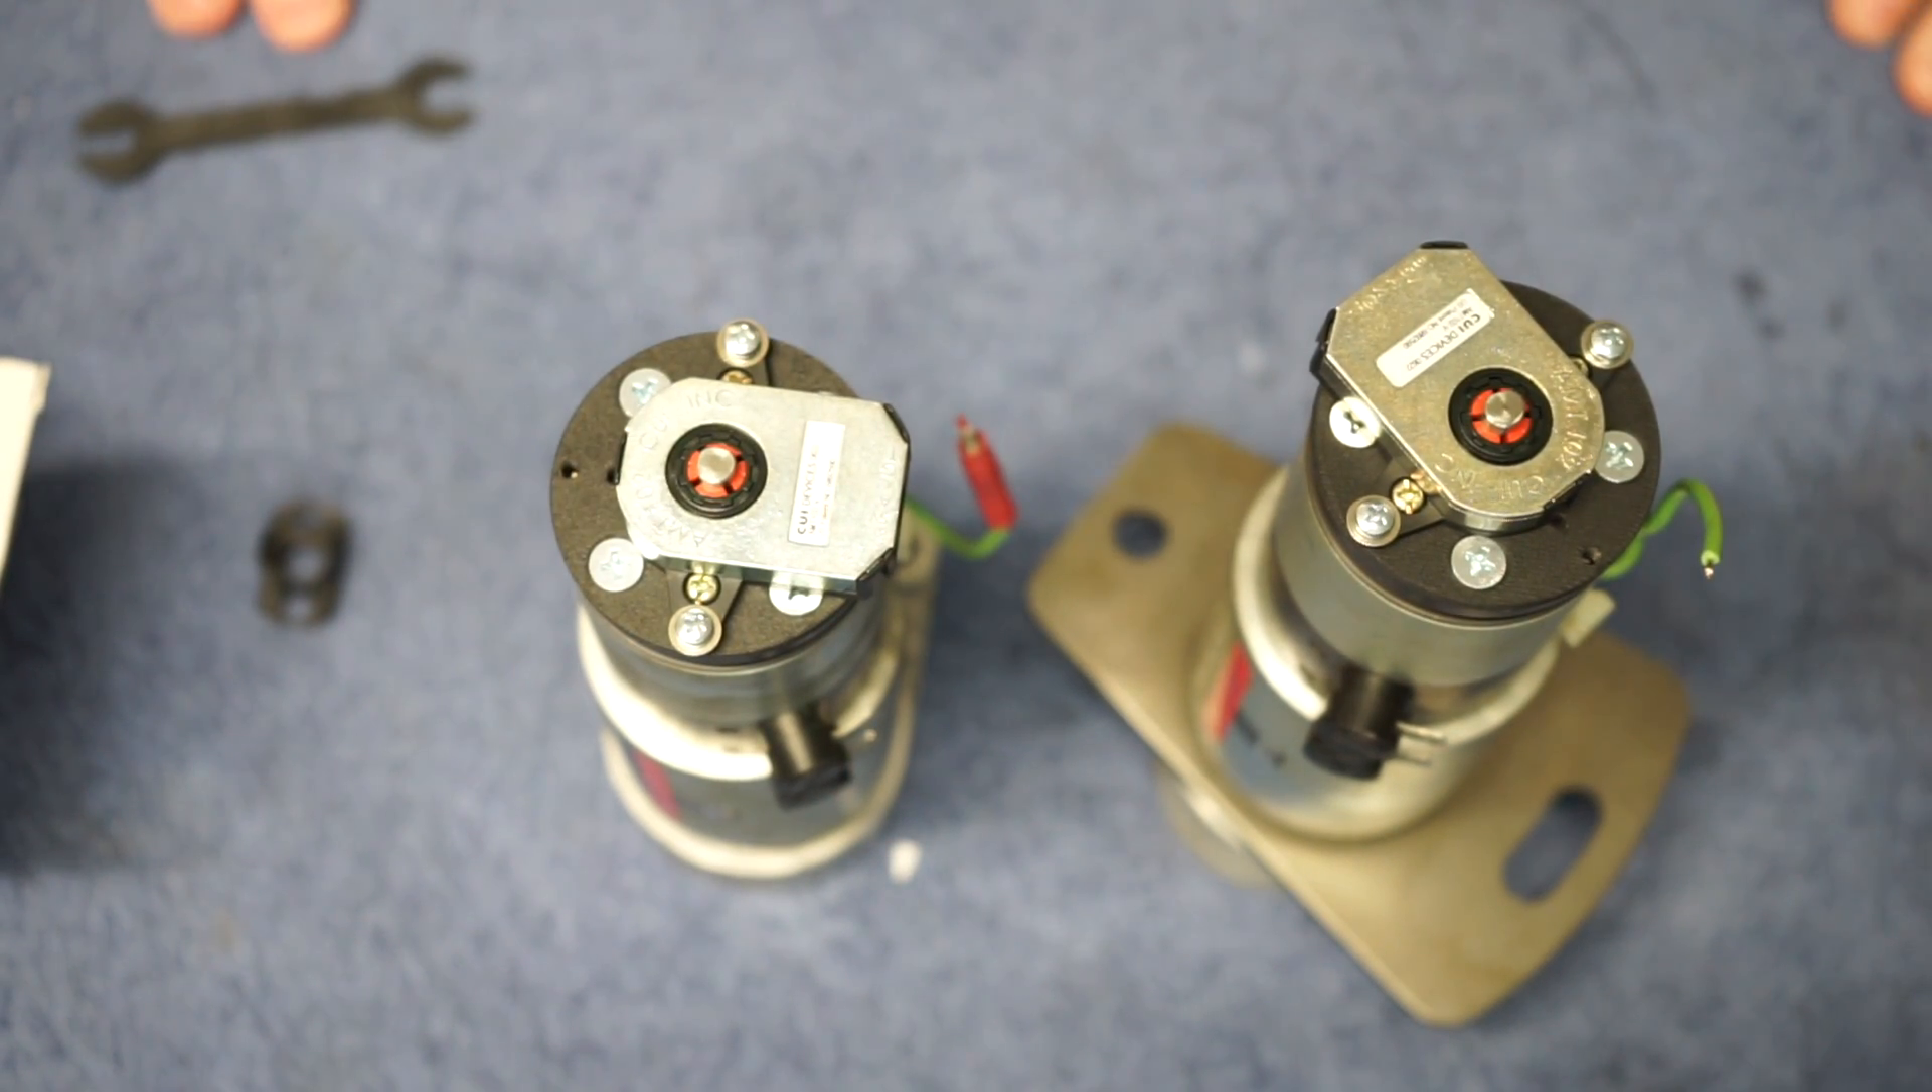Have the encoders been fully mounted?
Yes.